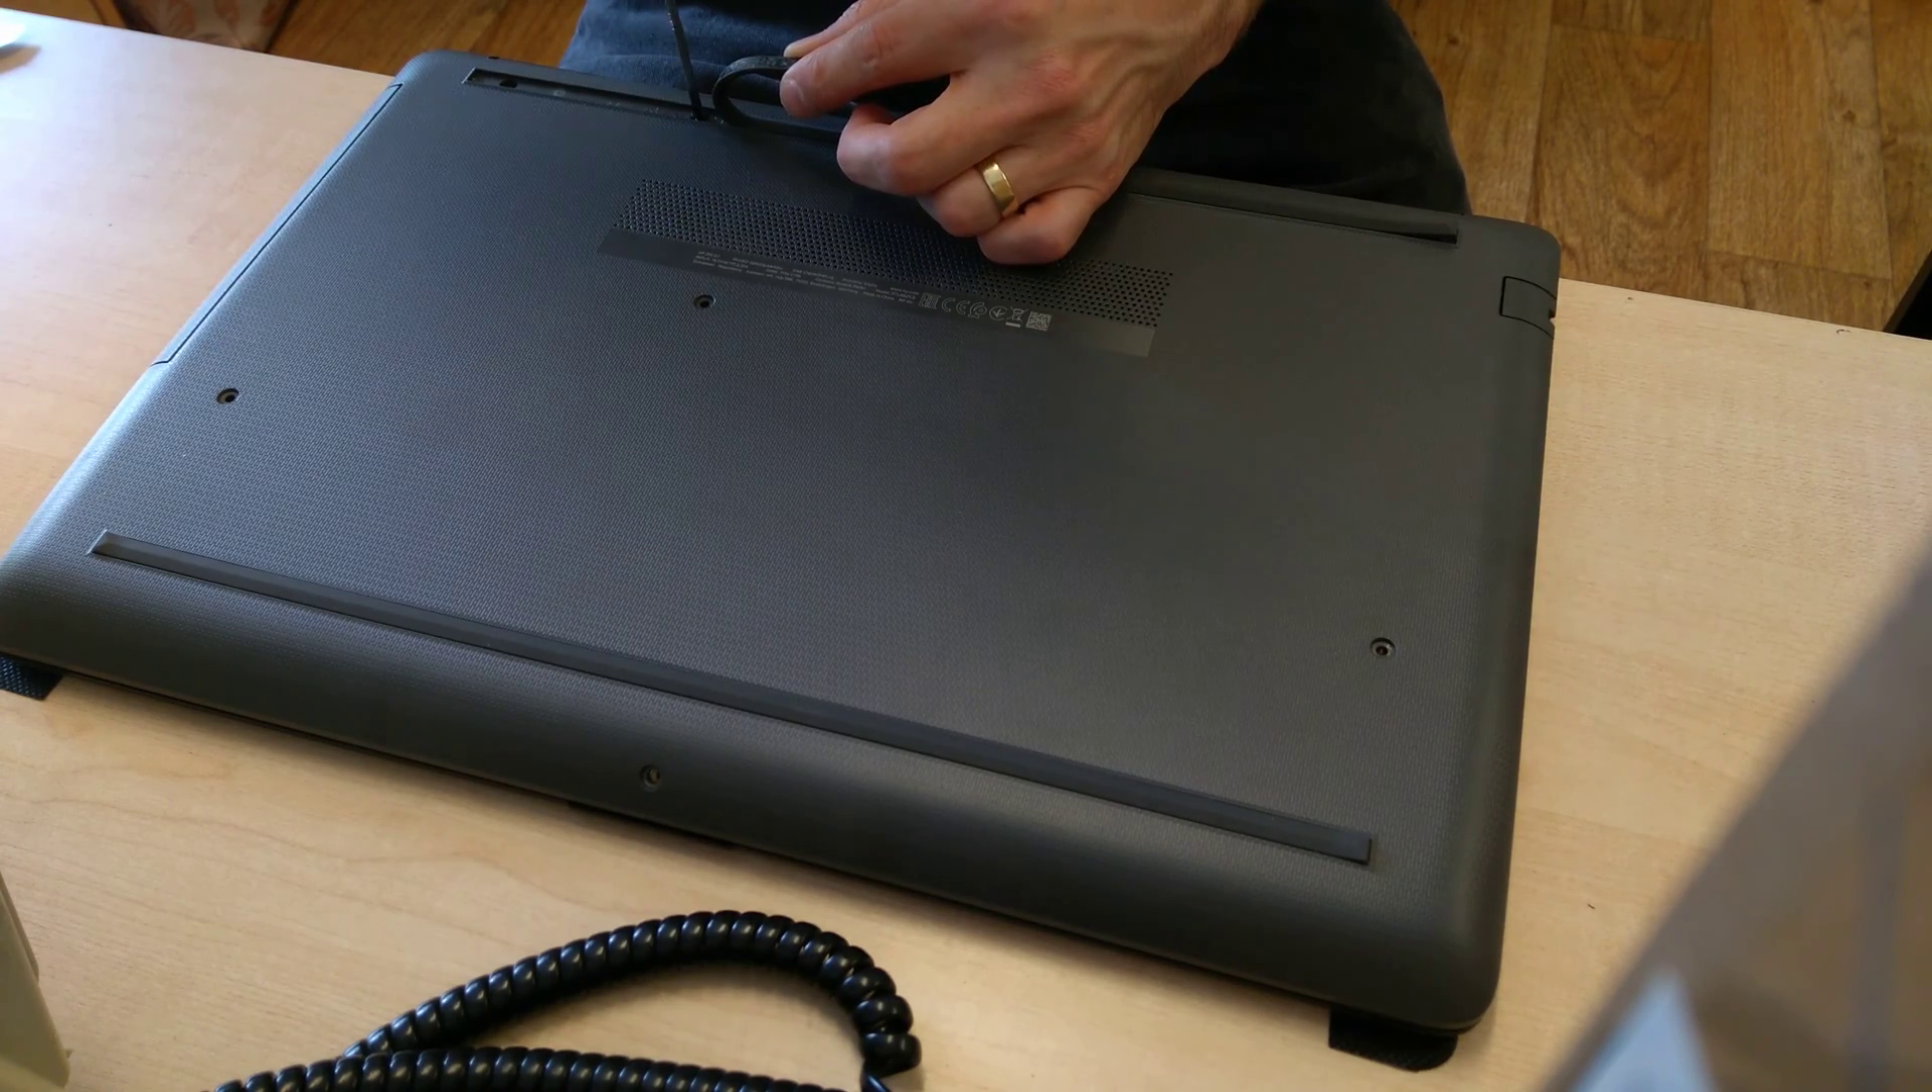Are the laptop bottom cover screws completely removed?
No.